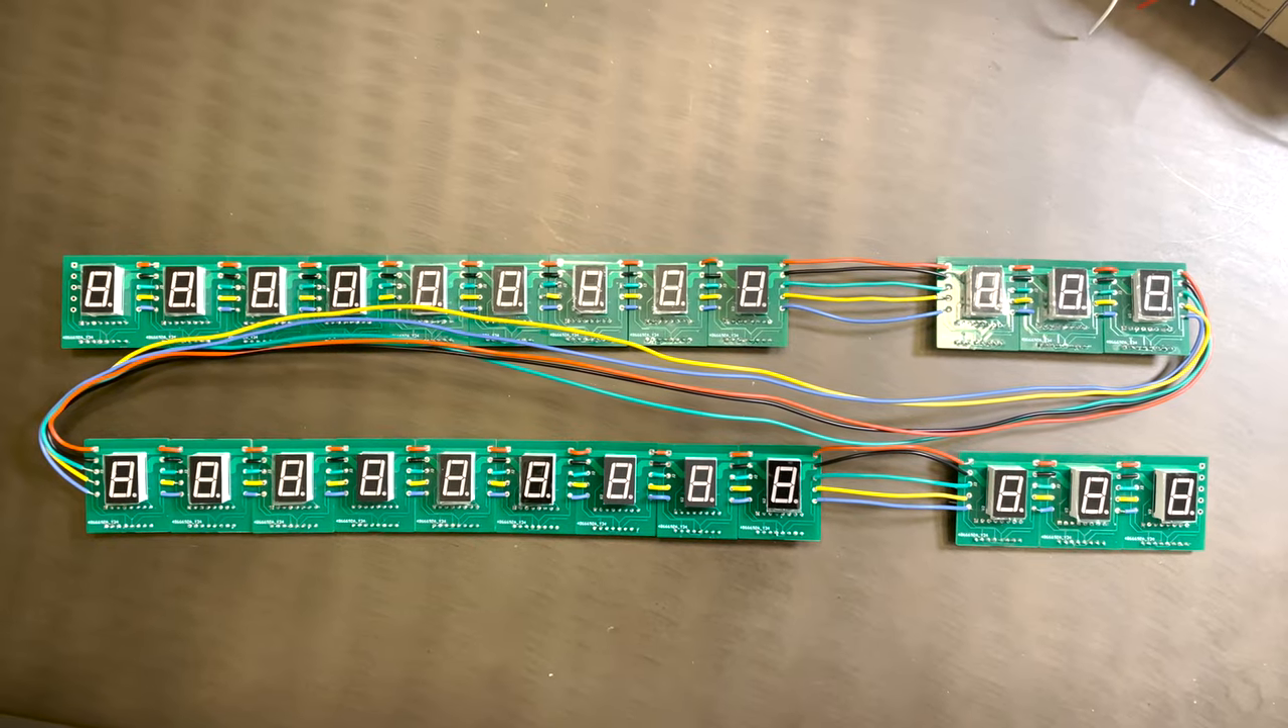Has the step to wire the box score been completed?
Yes.